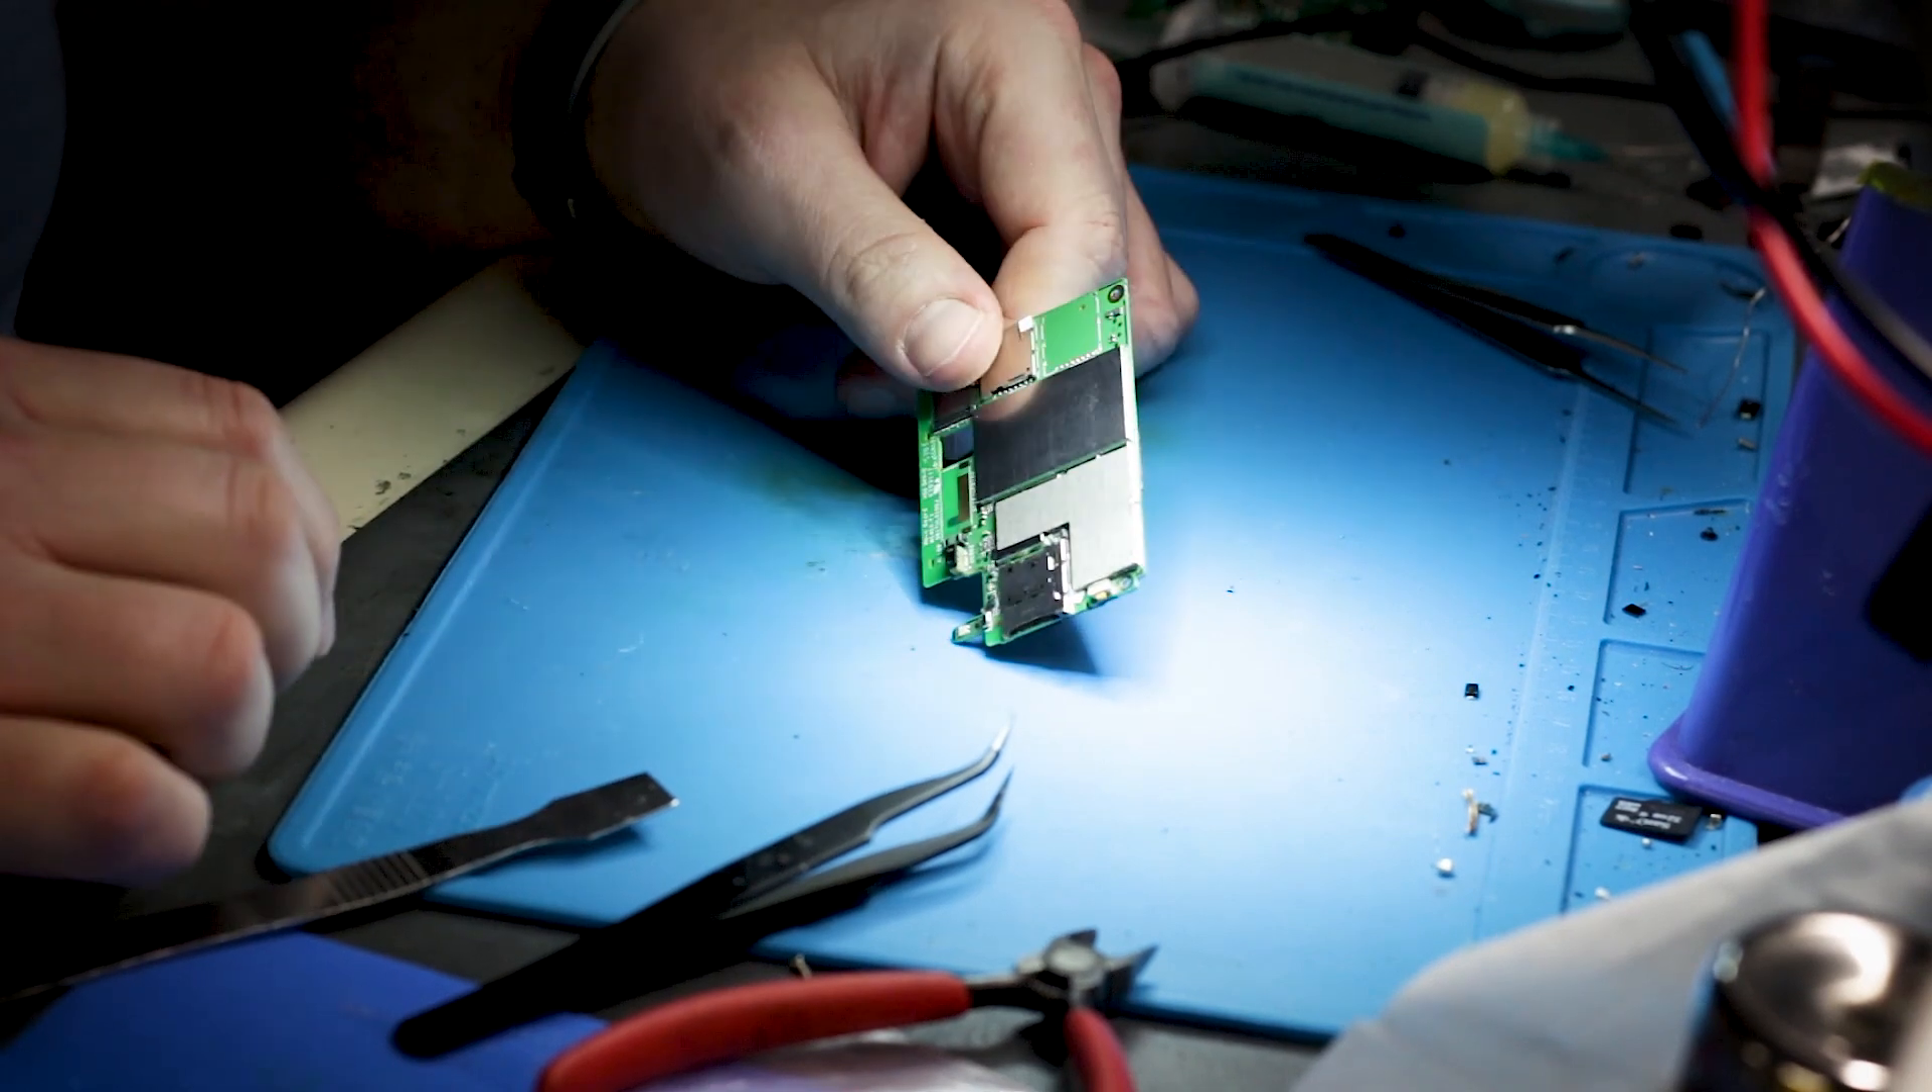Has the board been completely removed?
Yes.